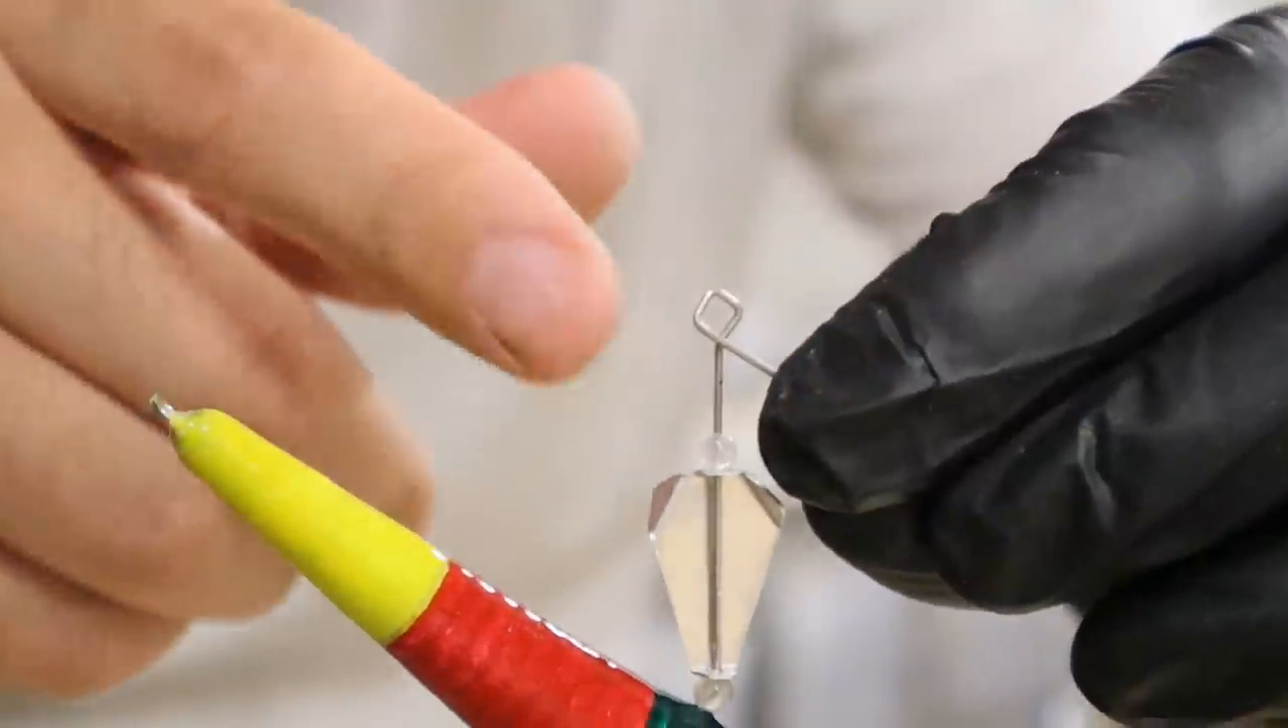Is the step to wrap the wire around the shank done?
No.